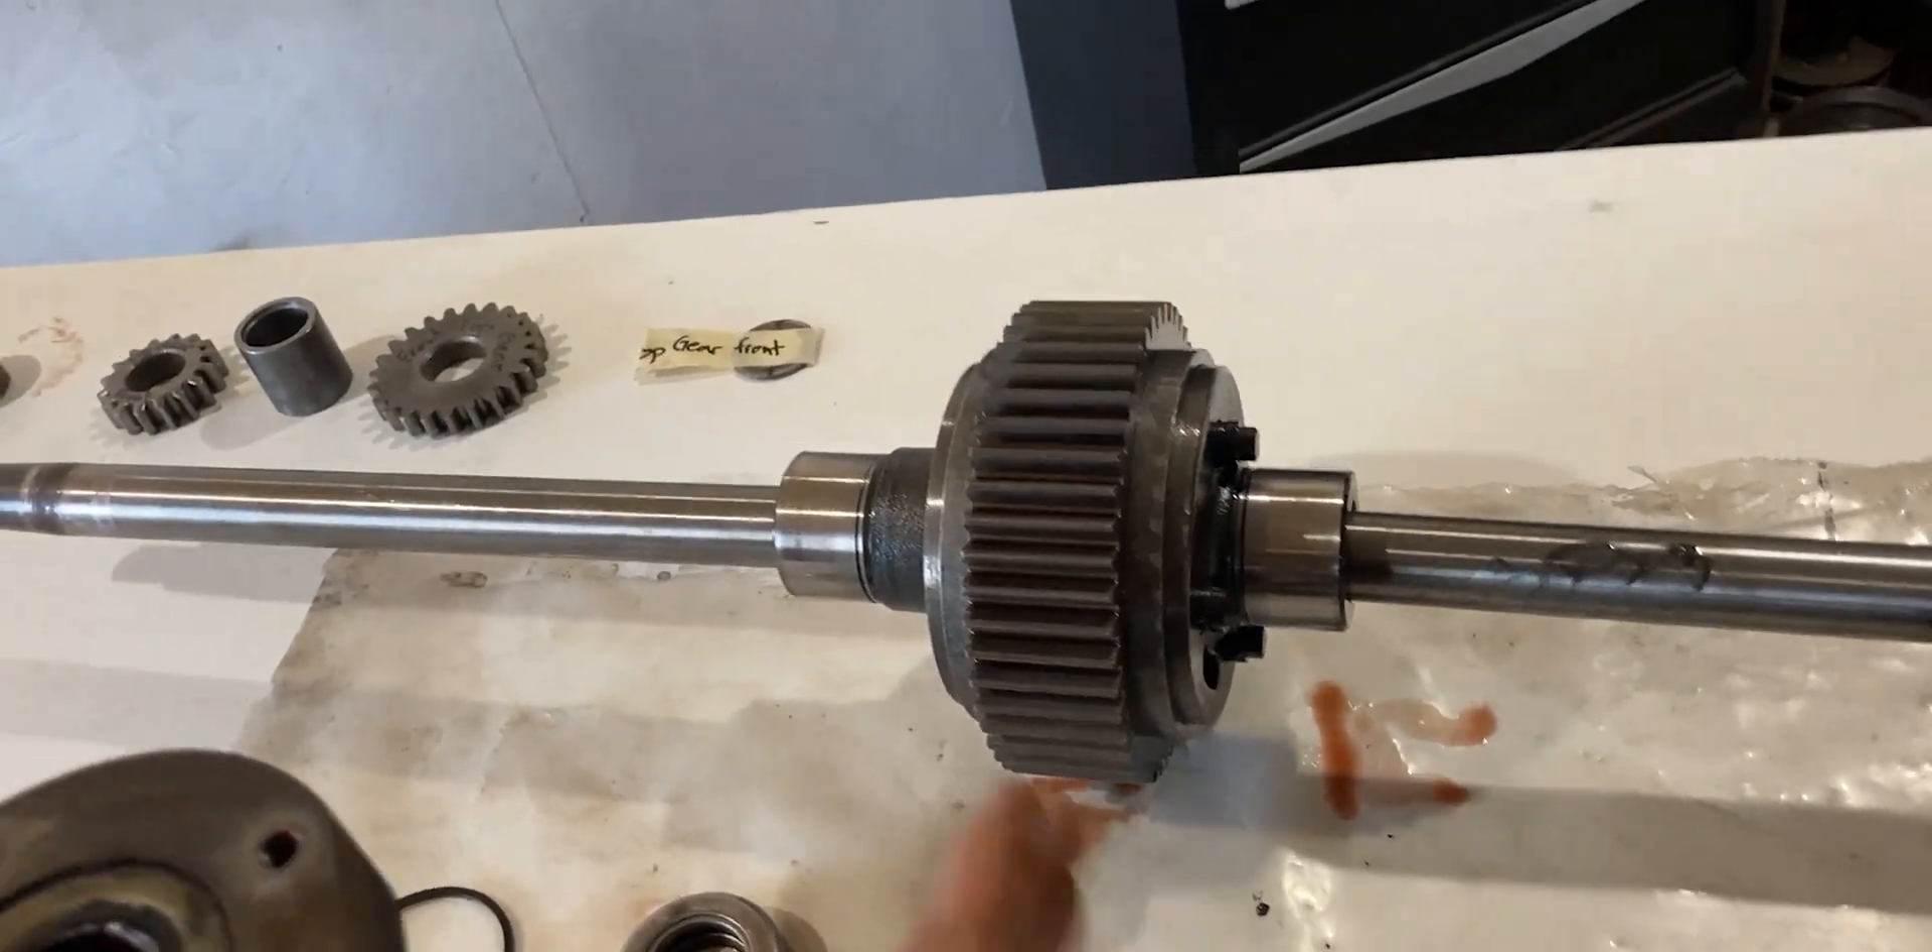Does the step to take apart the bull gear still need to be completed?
Yes.